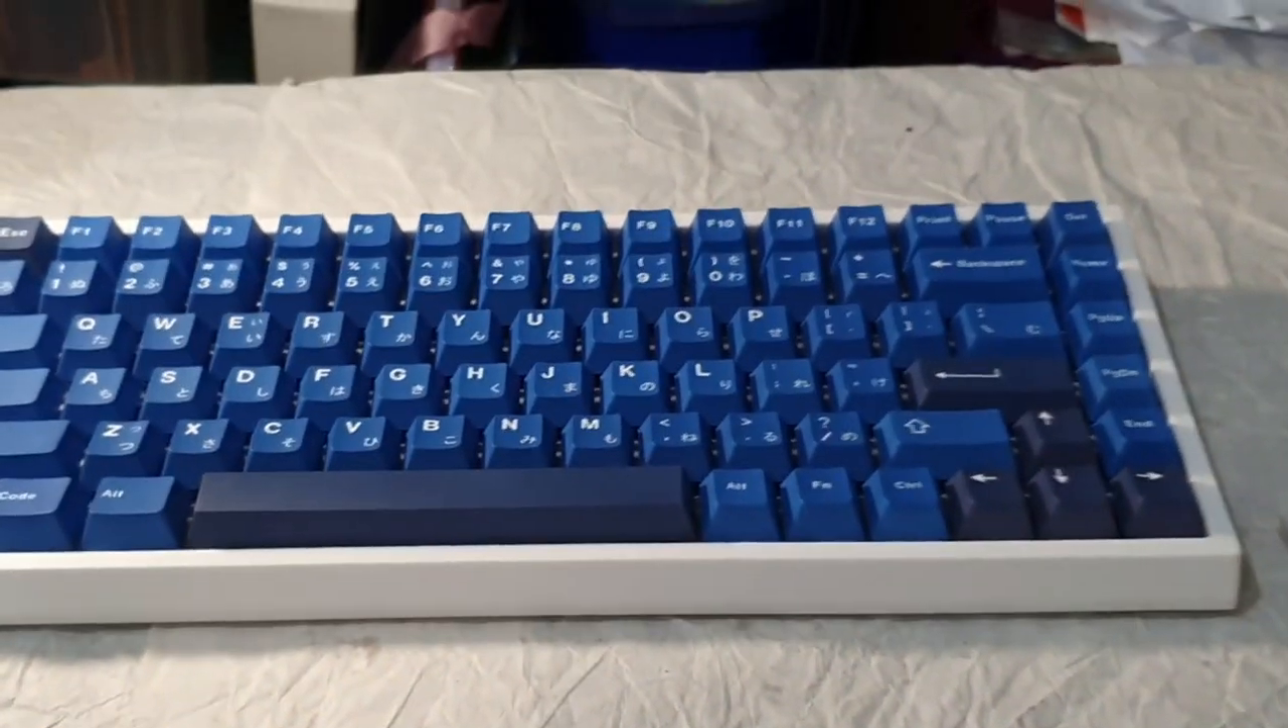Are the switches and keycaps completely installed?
Yes.